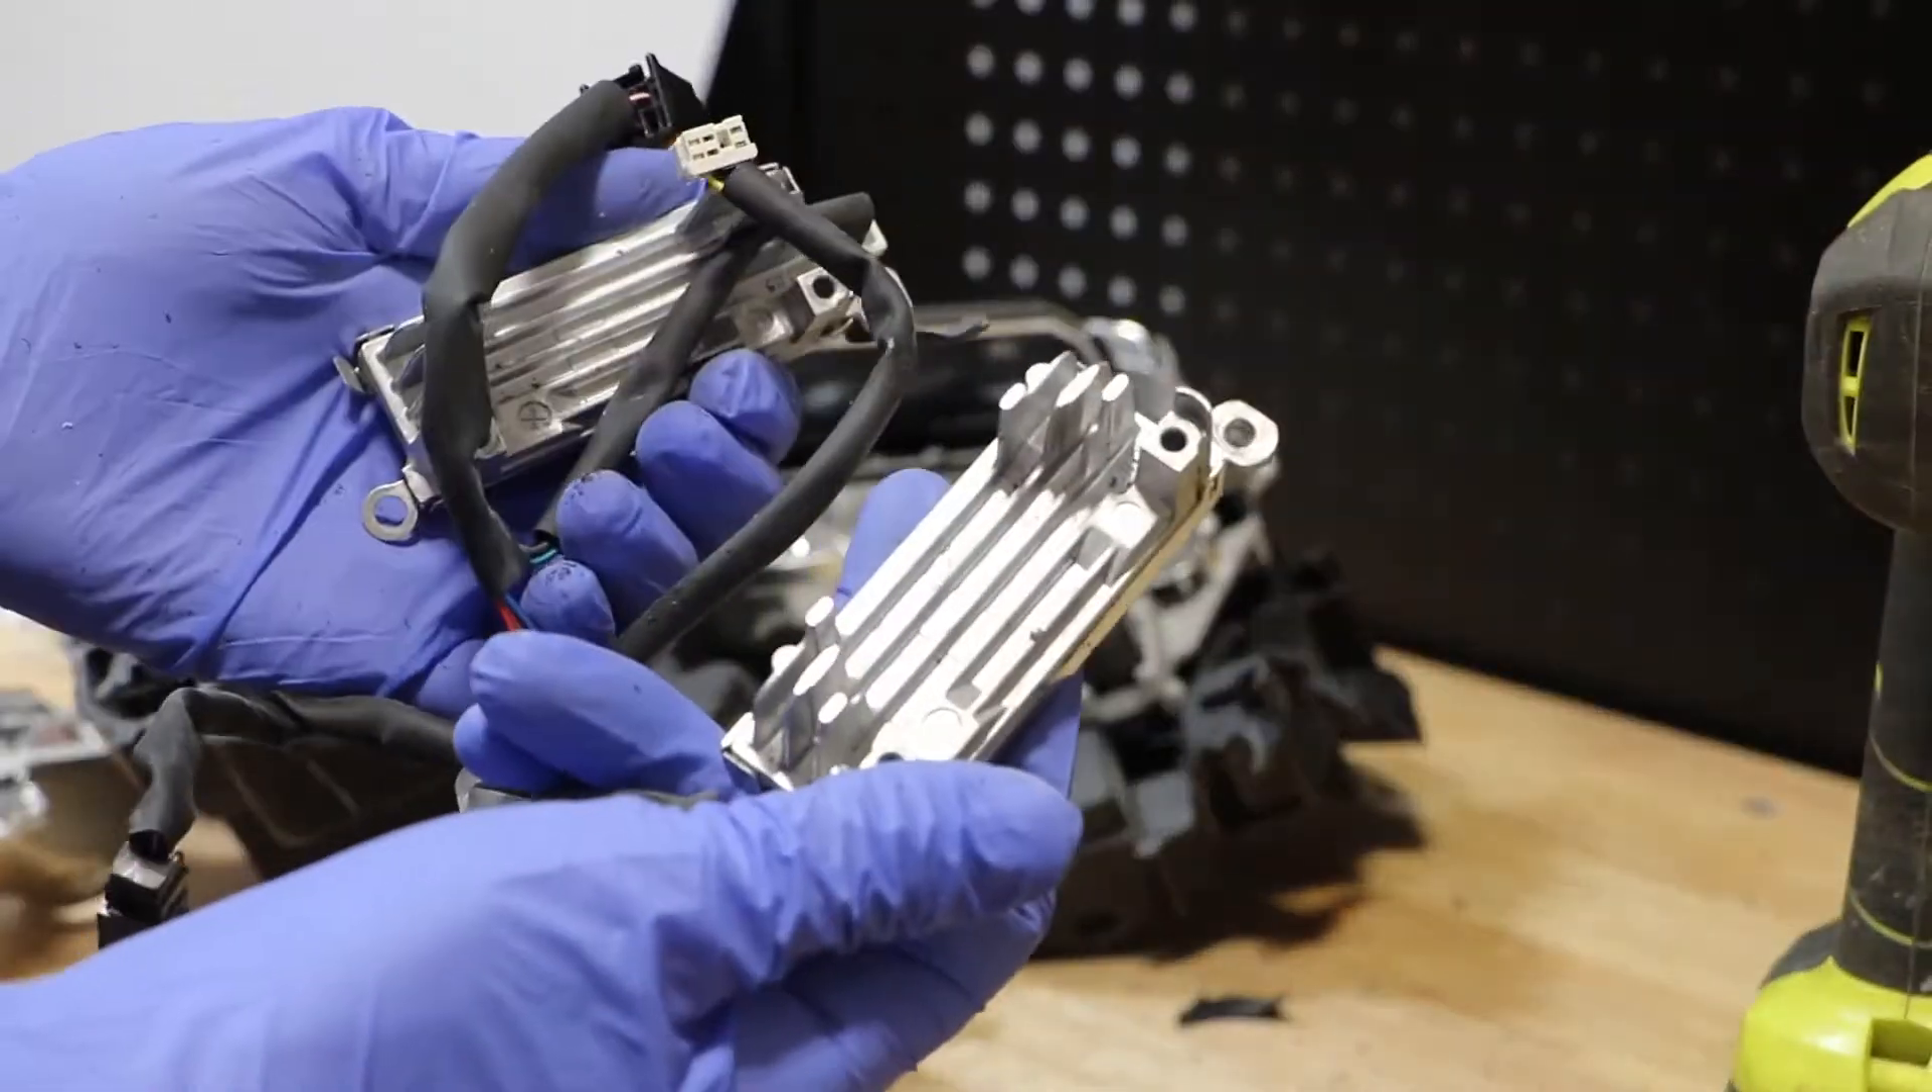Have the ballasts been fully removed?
Yes.